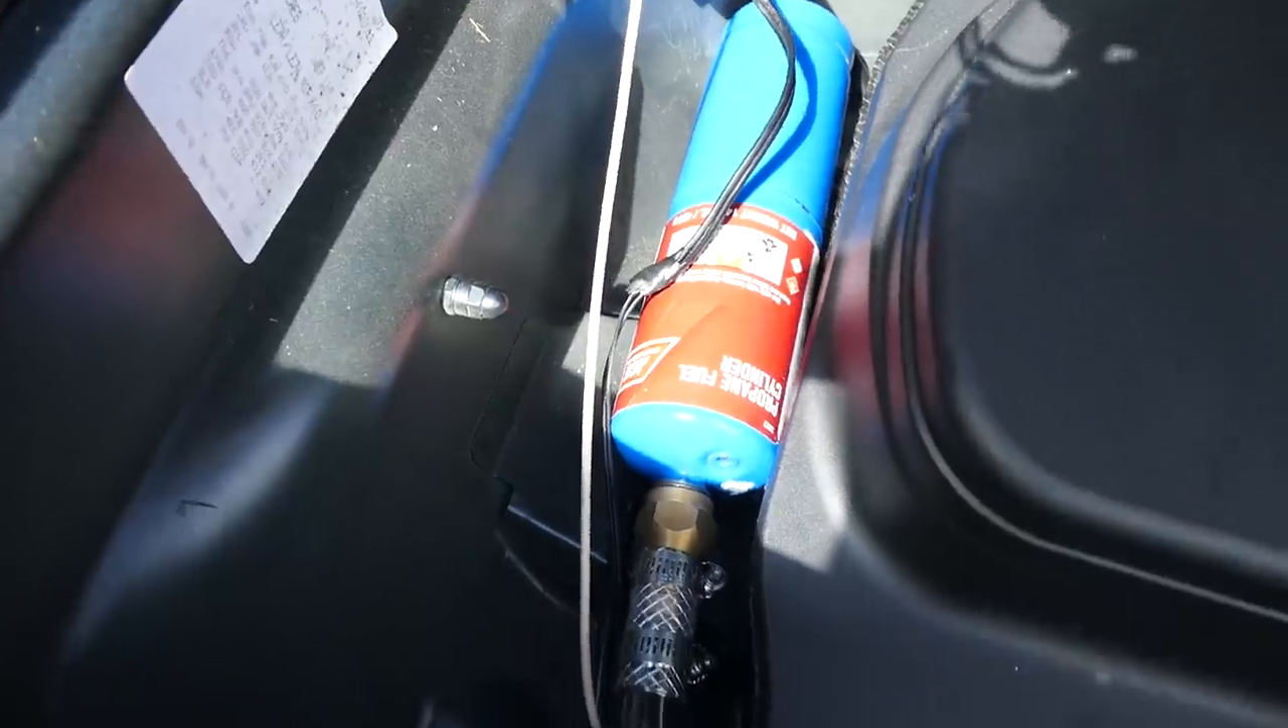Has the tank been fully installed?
Yes.